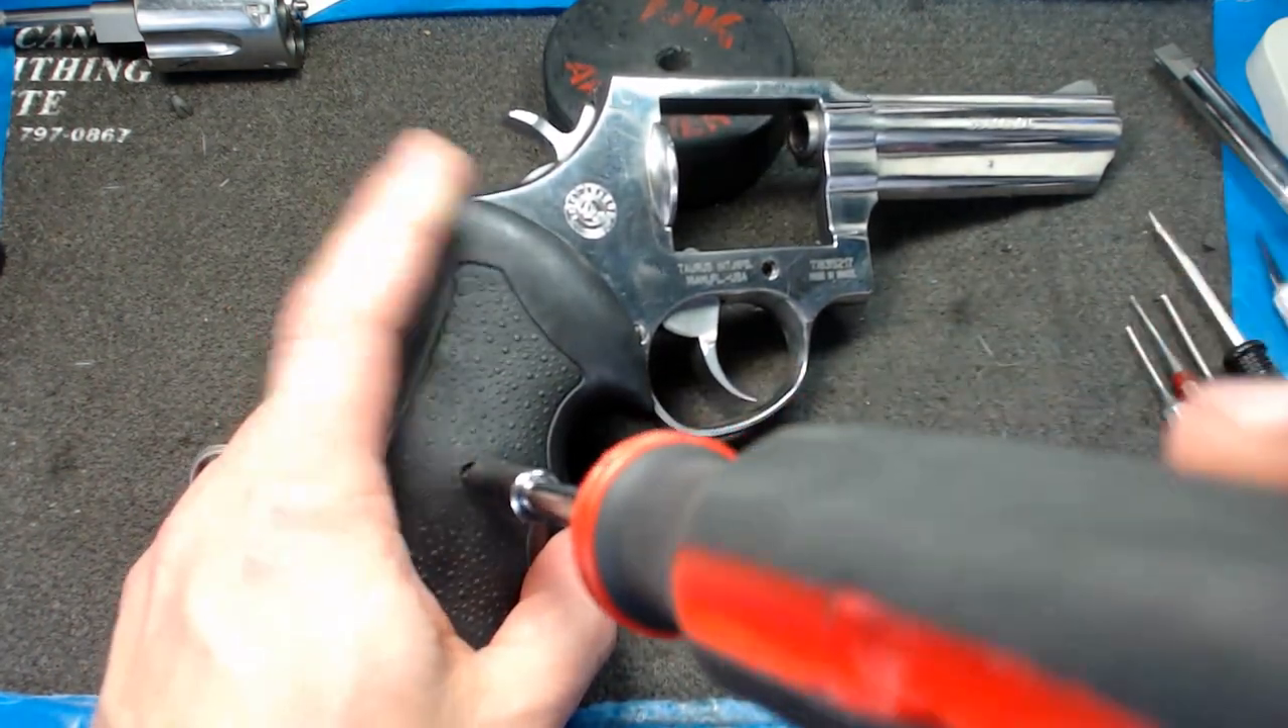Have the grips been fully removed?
No.